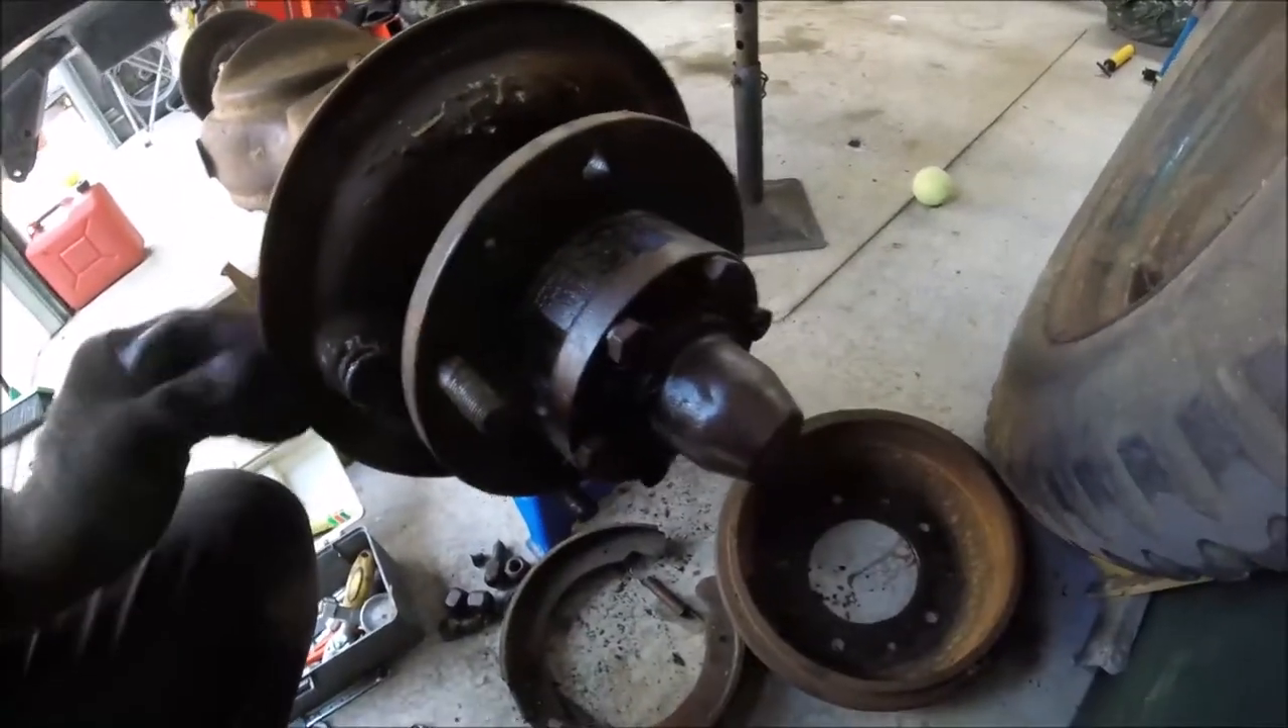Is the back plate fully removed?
No.